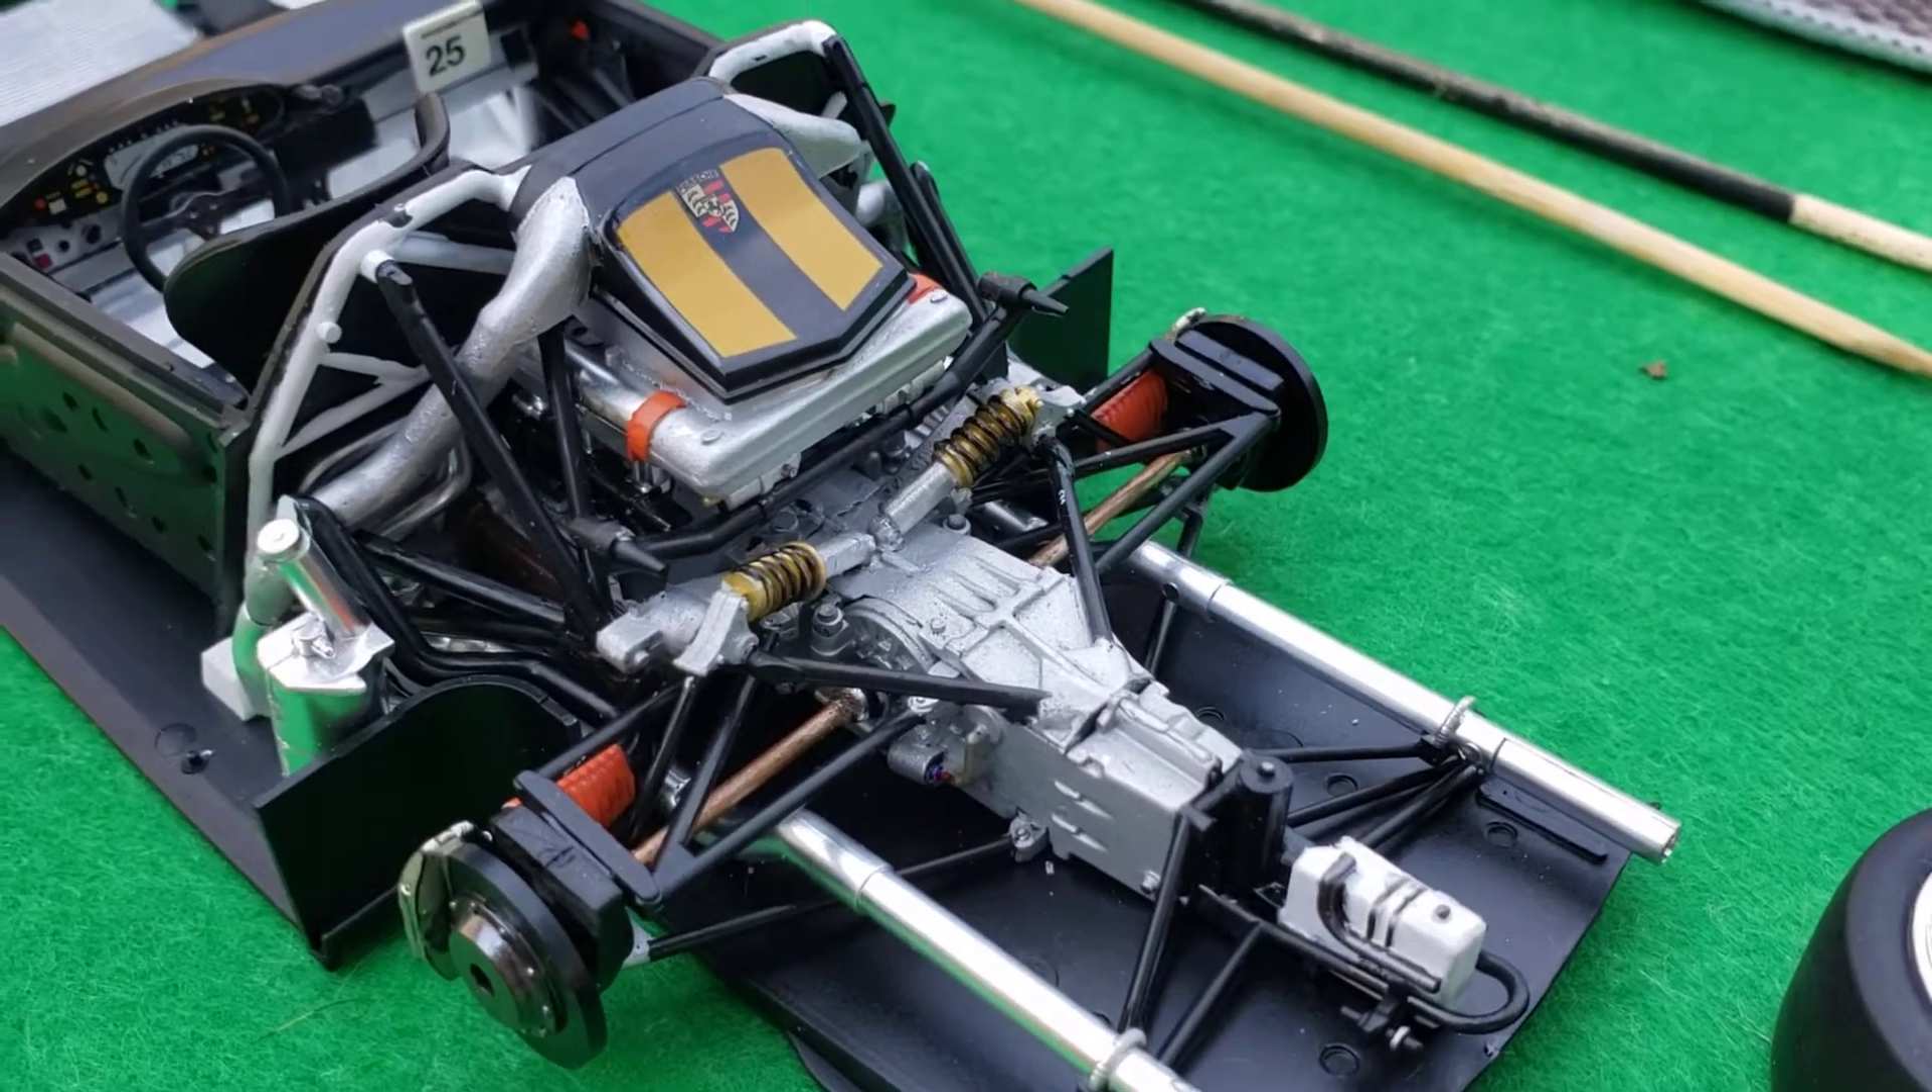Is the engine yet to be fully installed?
No.